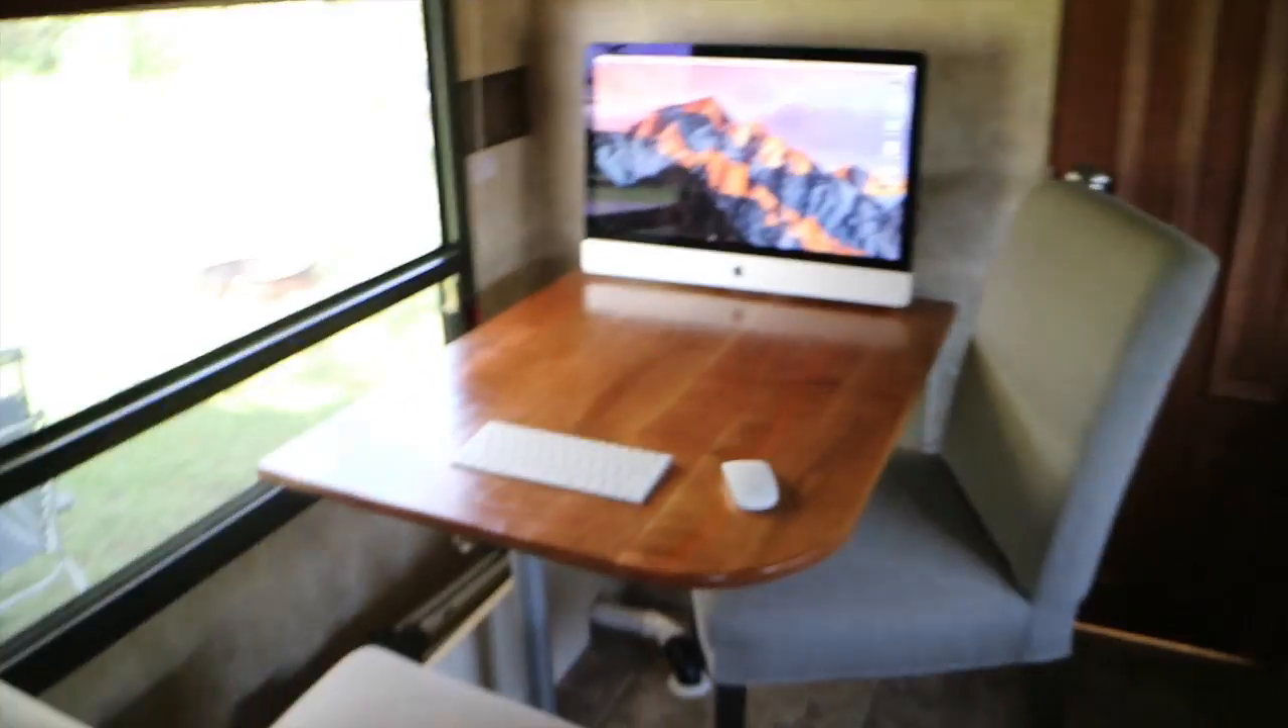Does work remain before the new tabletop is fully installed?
No.